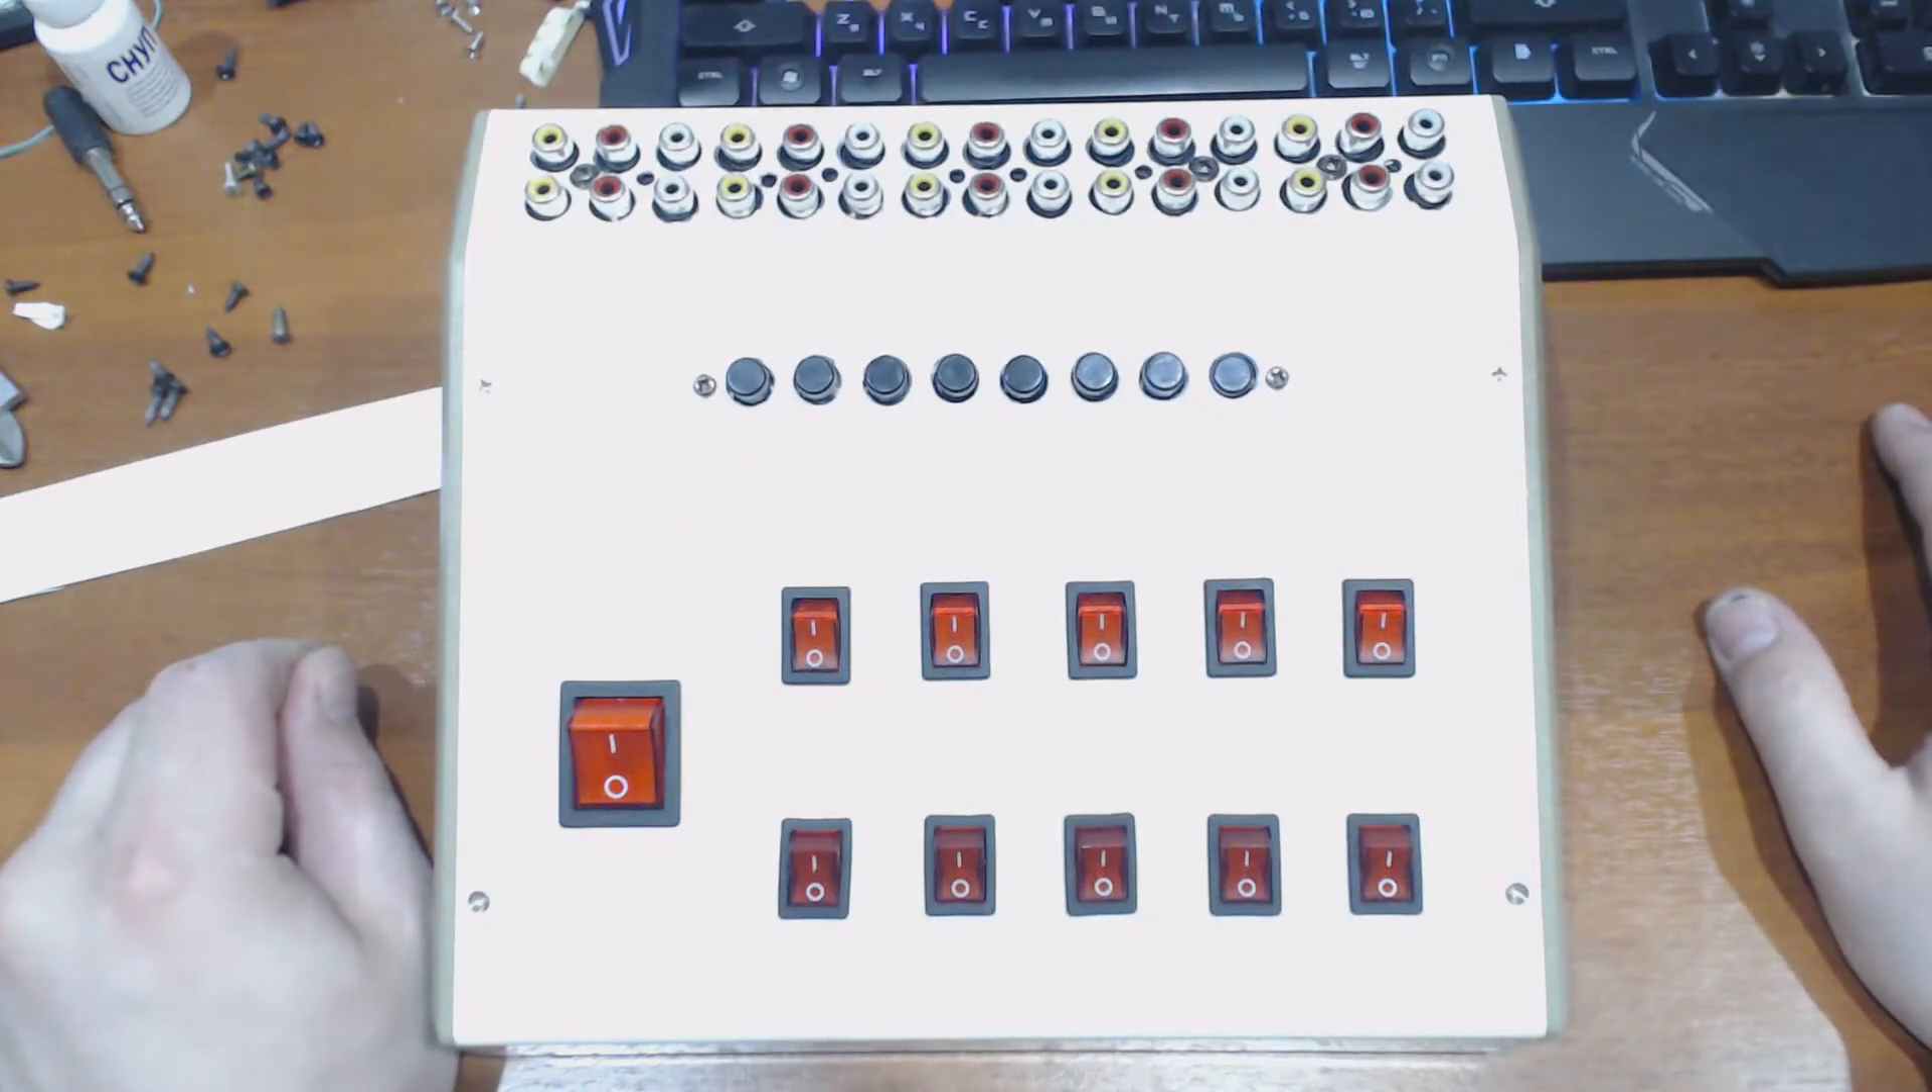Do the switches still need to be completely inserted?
No.